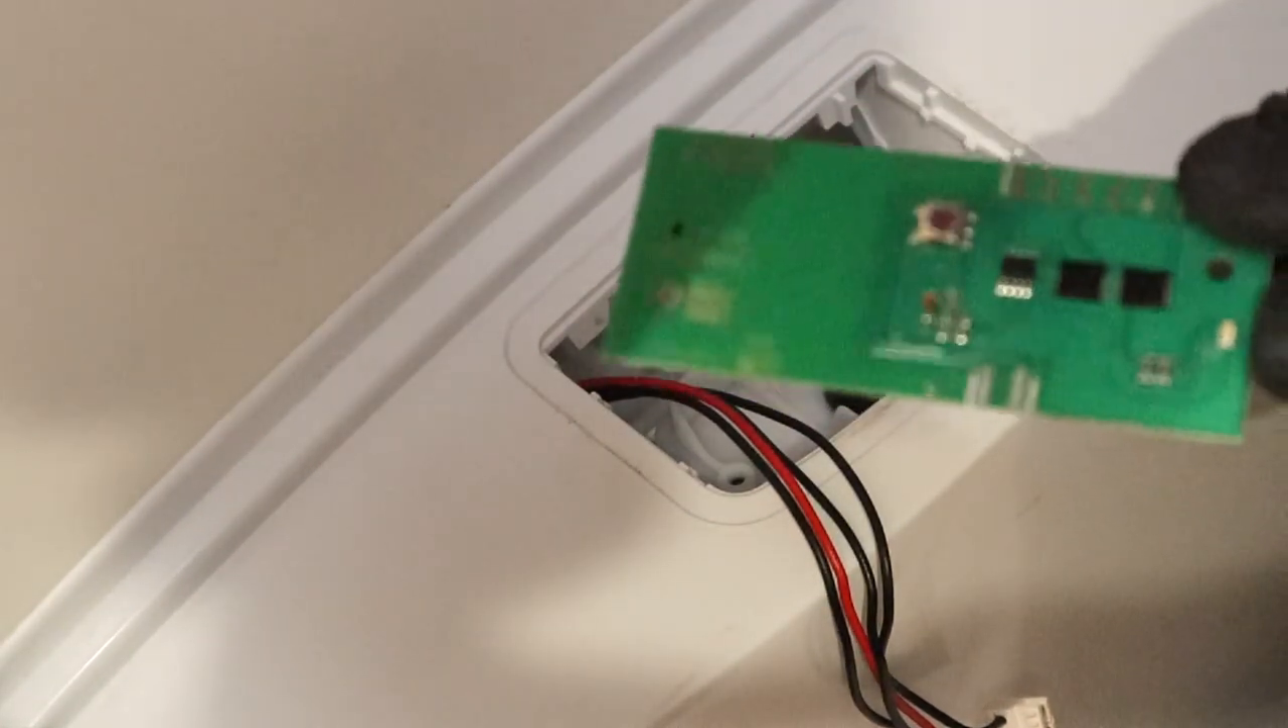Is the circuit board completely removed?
Yes.